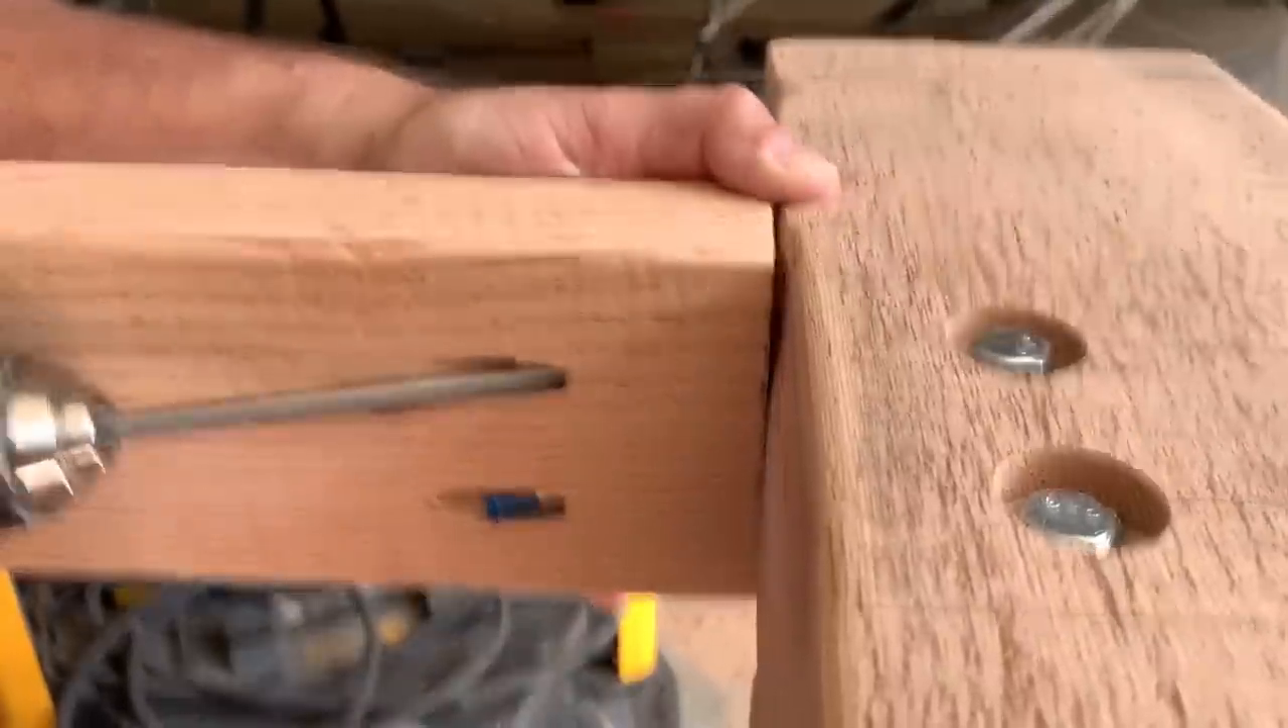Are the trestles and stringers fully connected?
No.